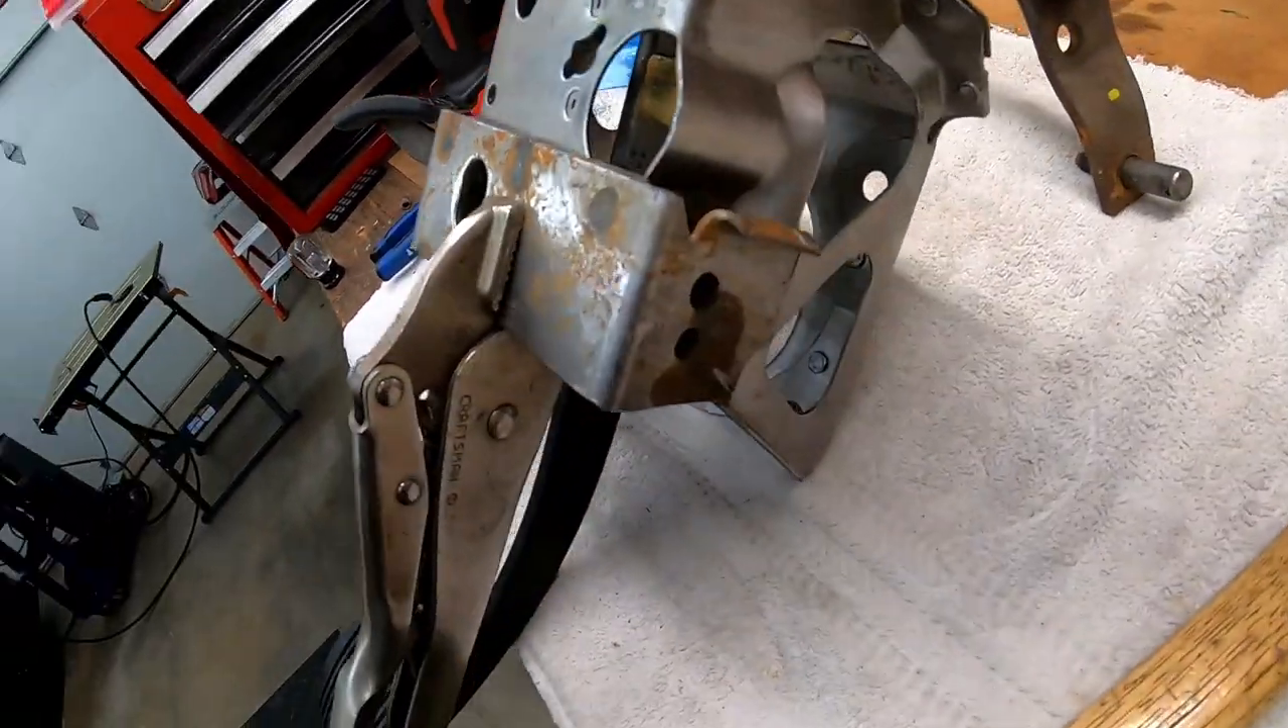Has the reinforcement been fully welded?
No.